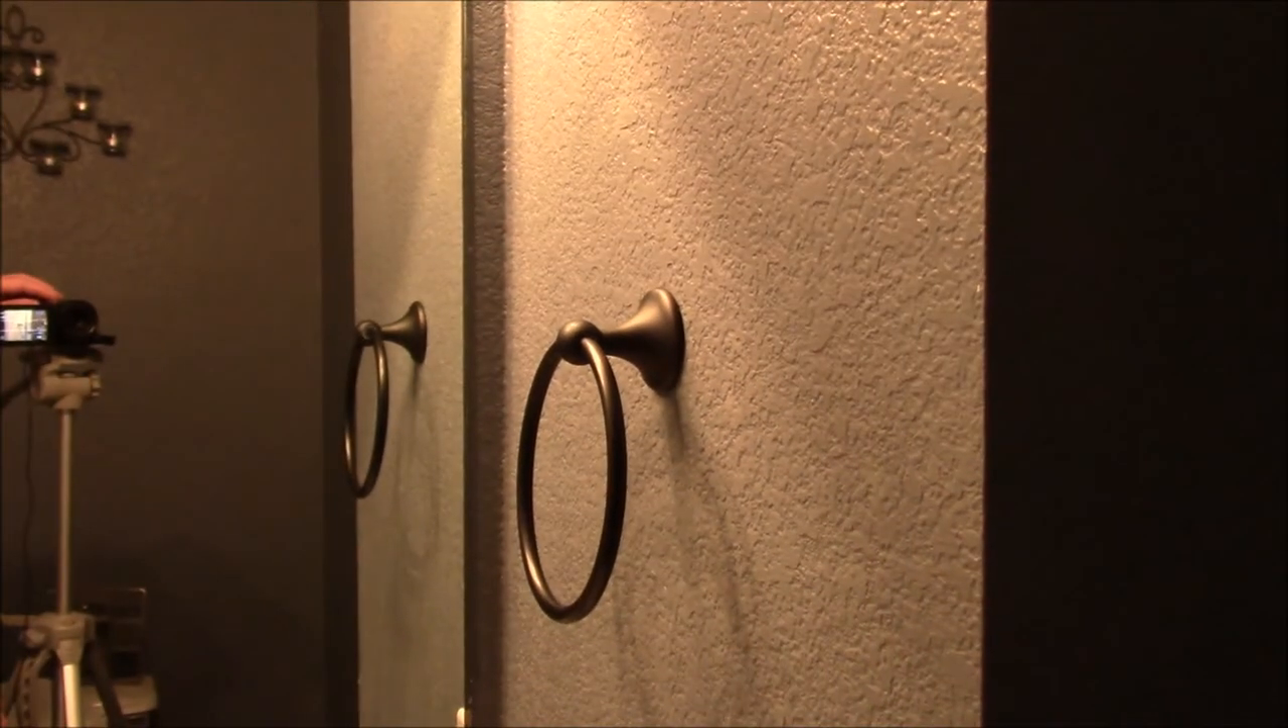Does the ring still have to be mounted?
No.